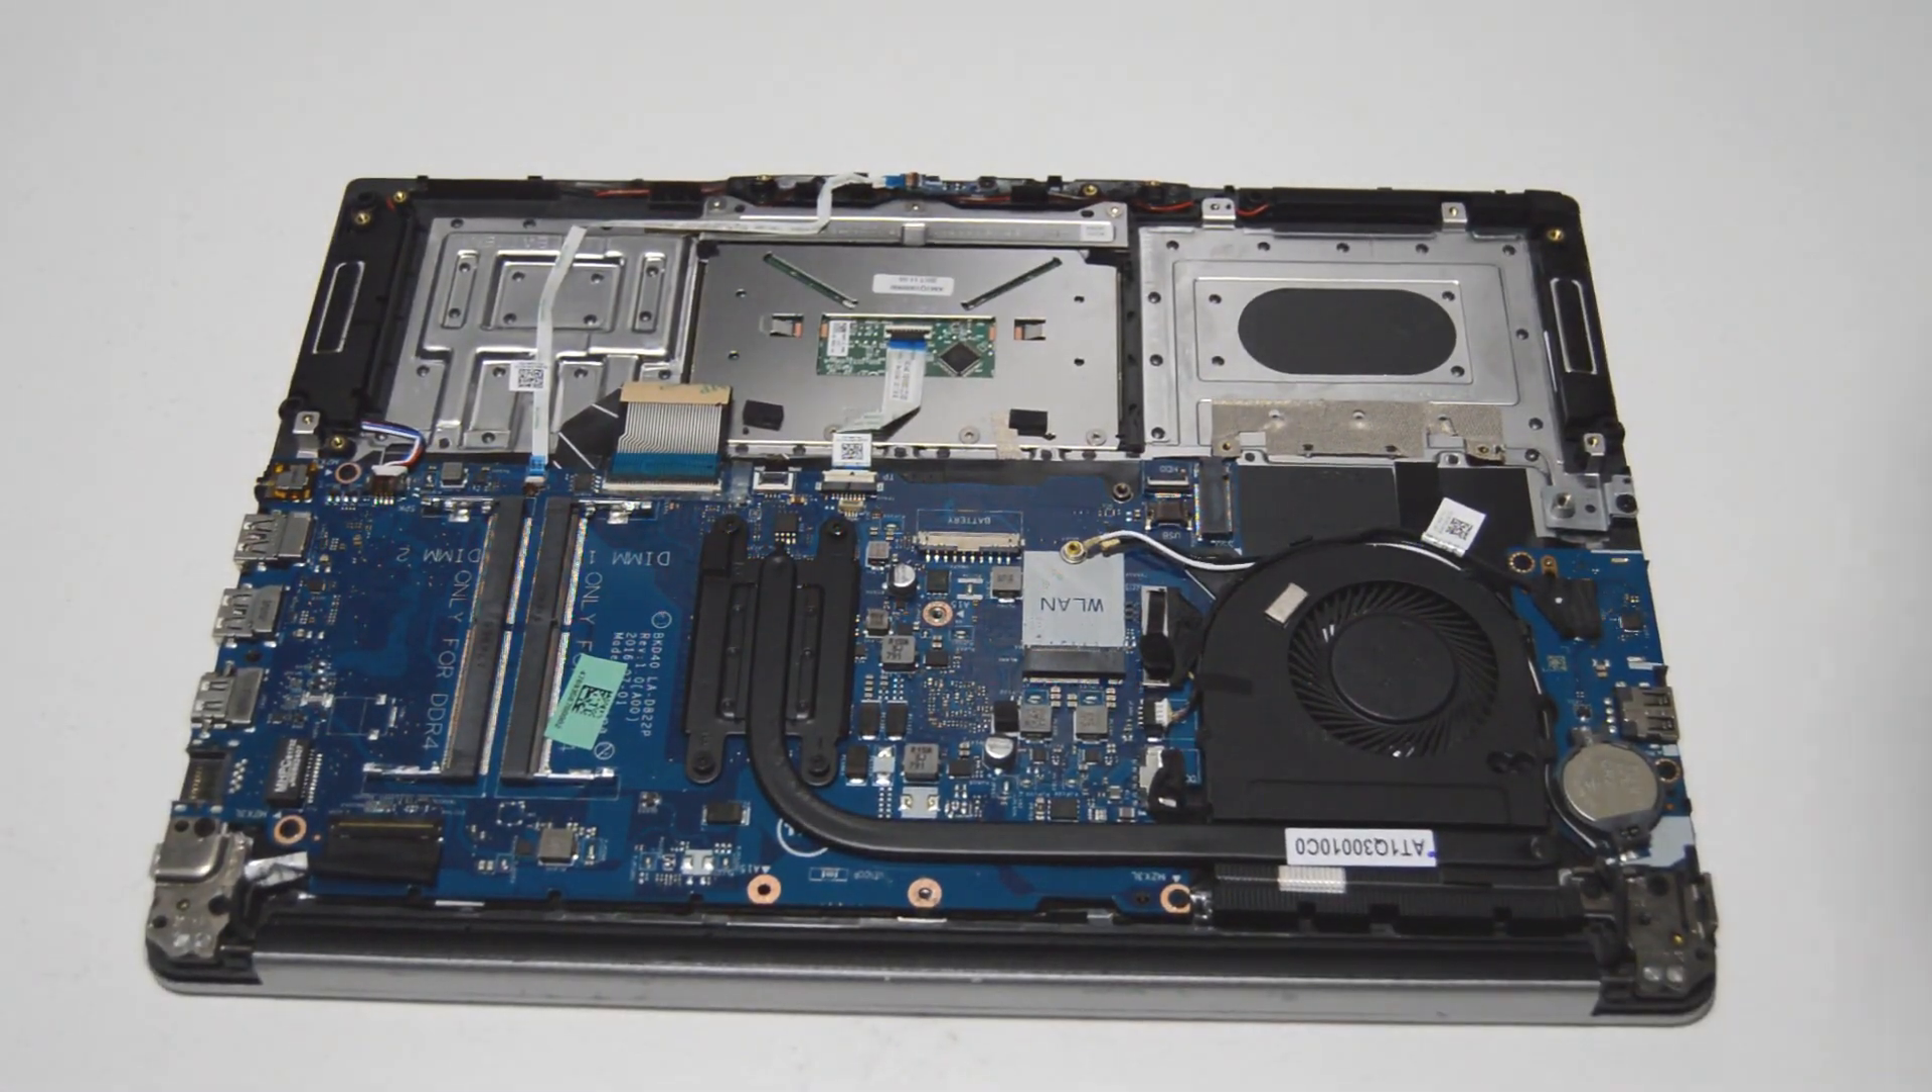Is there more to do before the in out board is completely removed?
Yes.